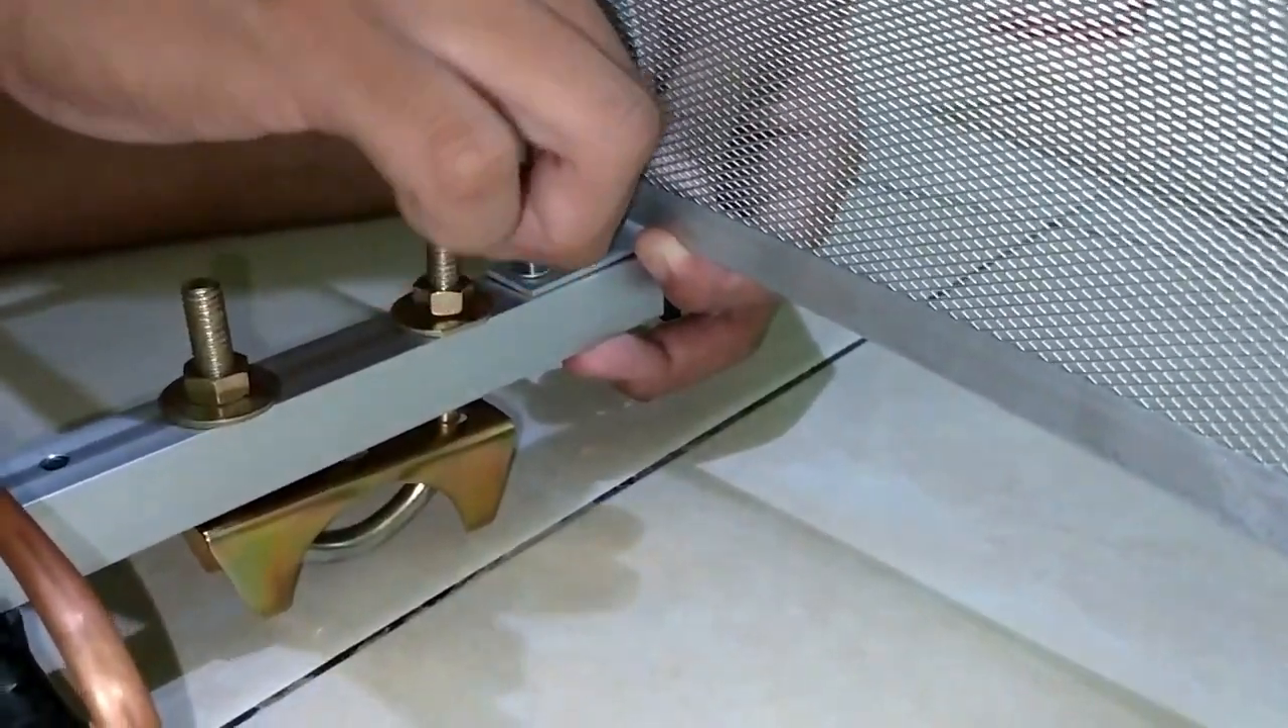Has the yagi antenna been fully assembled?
No.